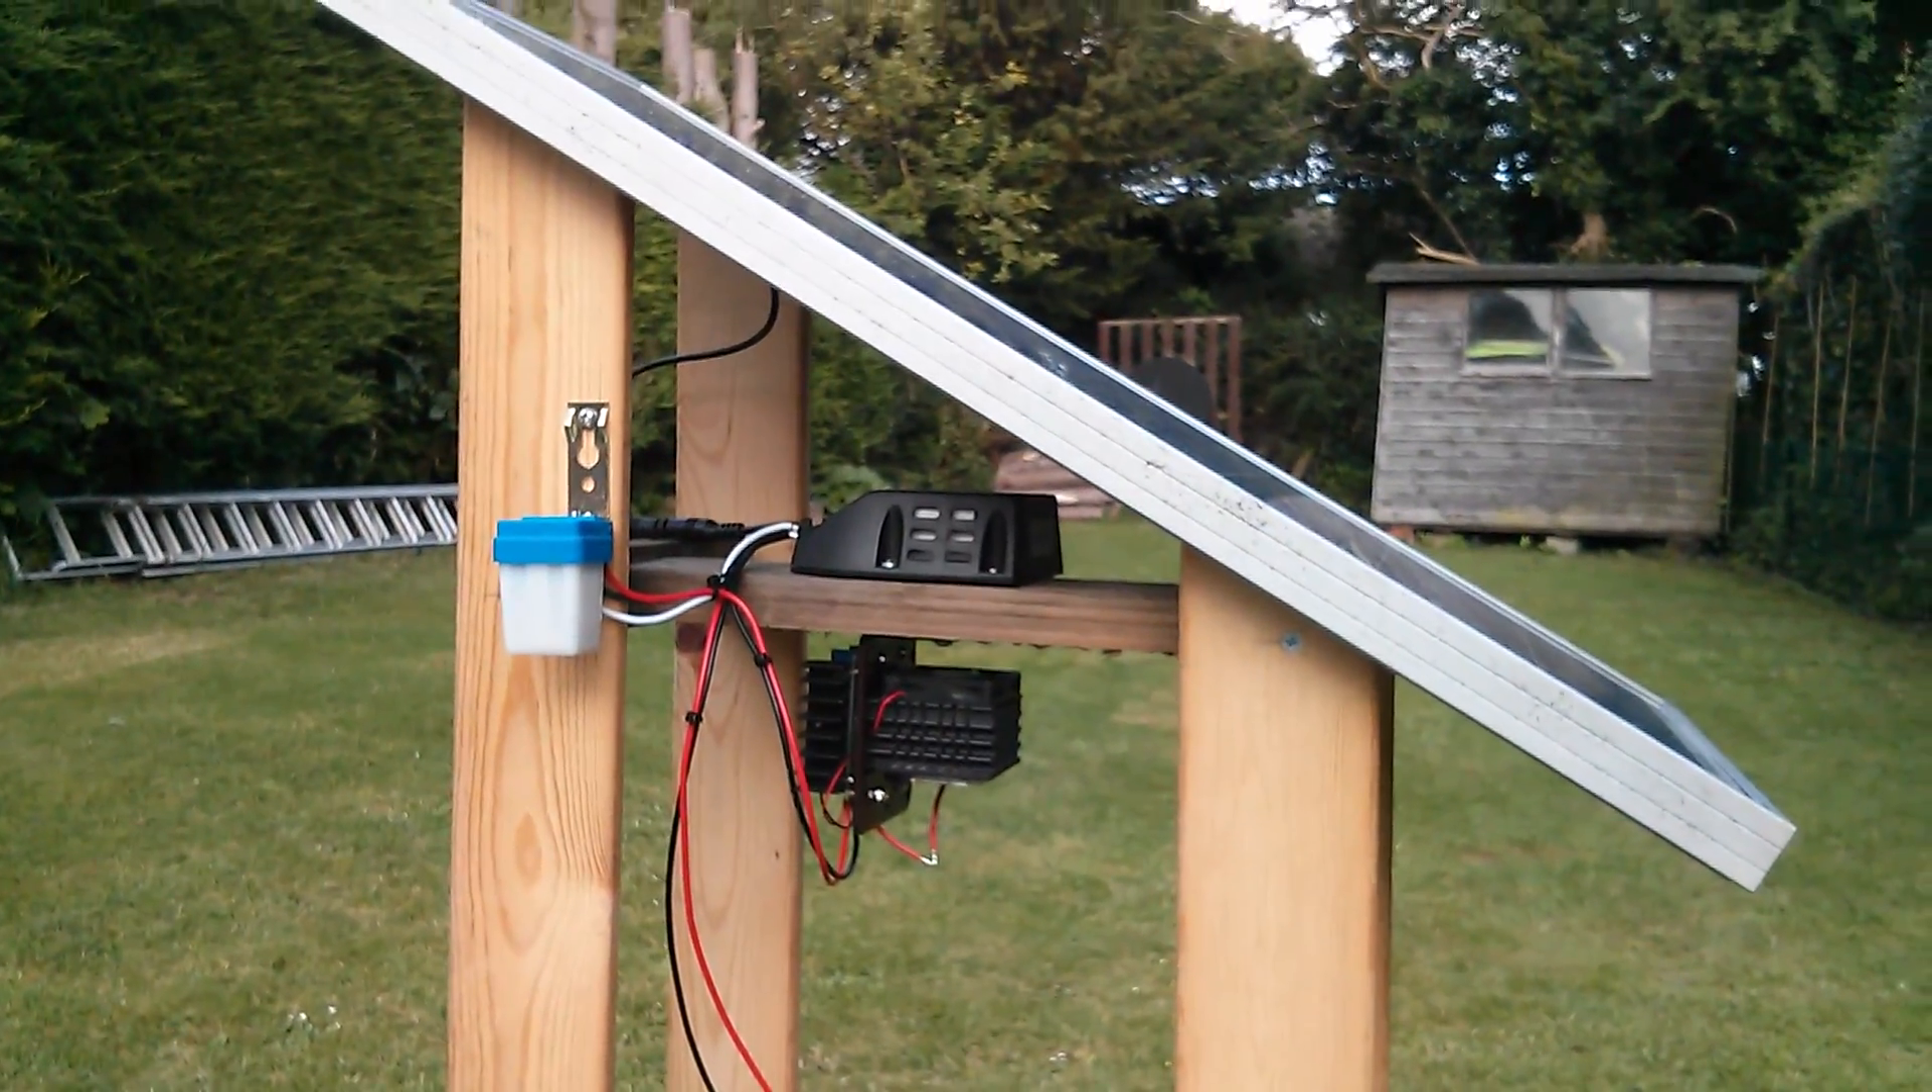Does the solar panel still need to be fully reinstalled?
No.